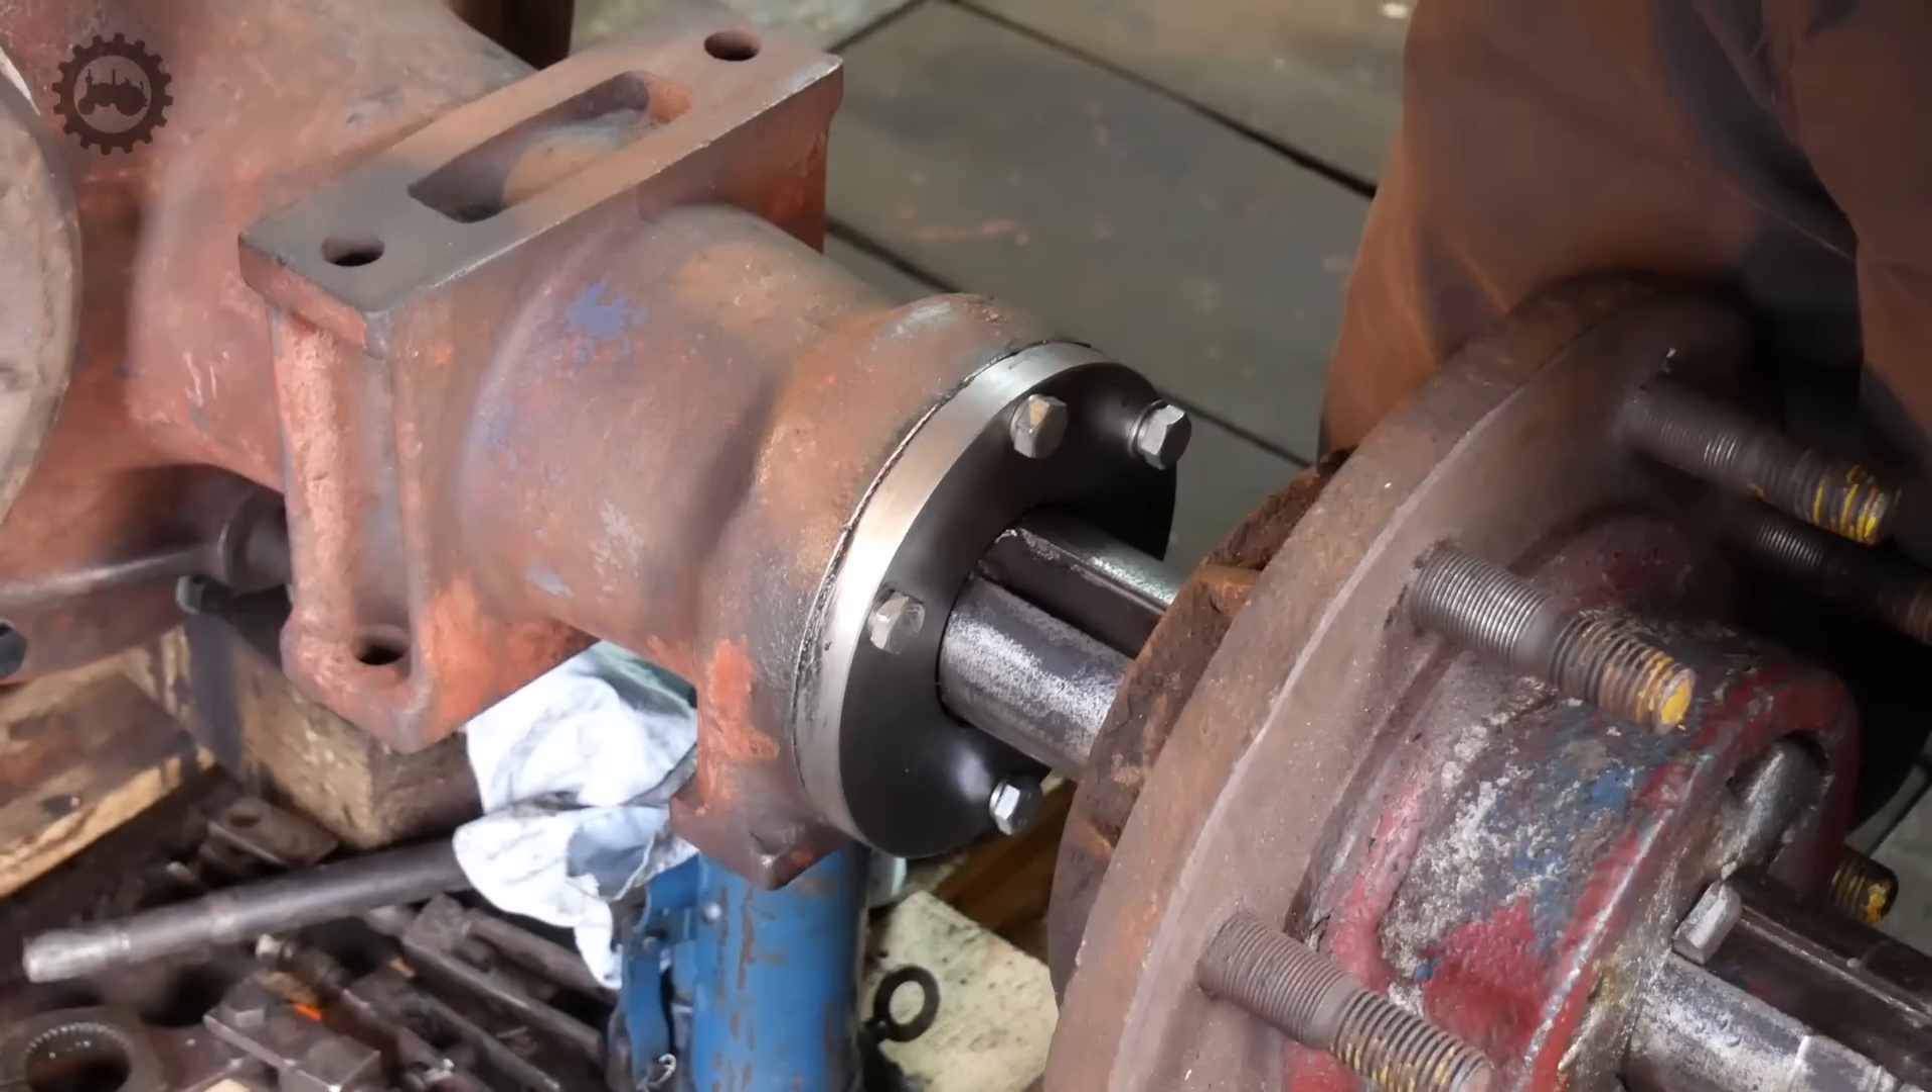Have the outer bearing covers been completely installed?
Yes.